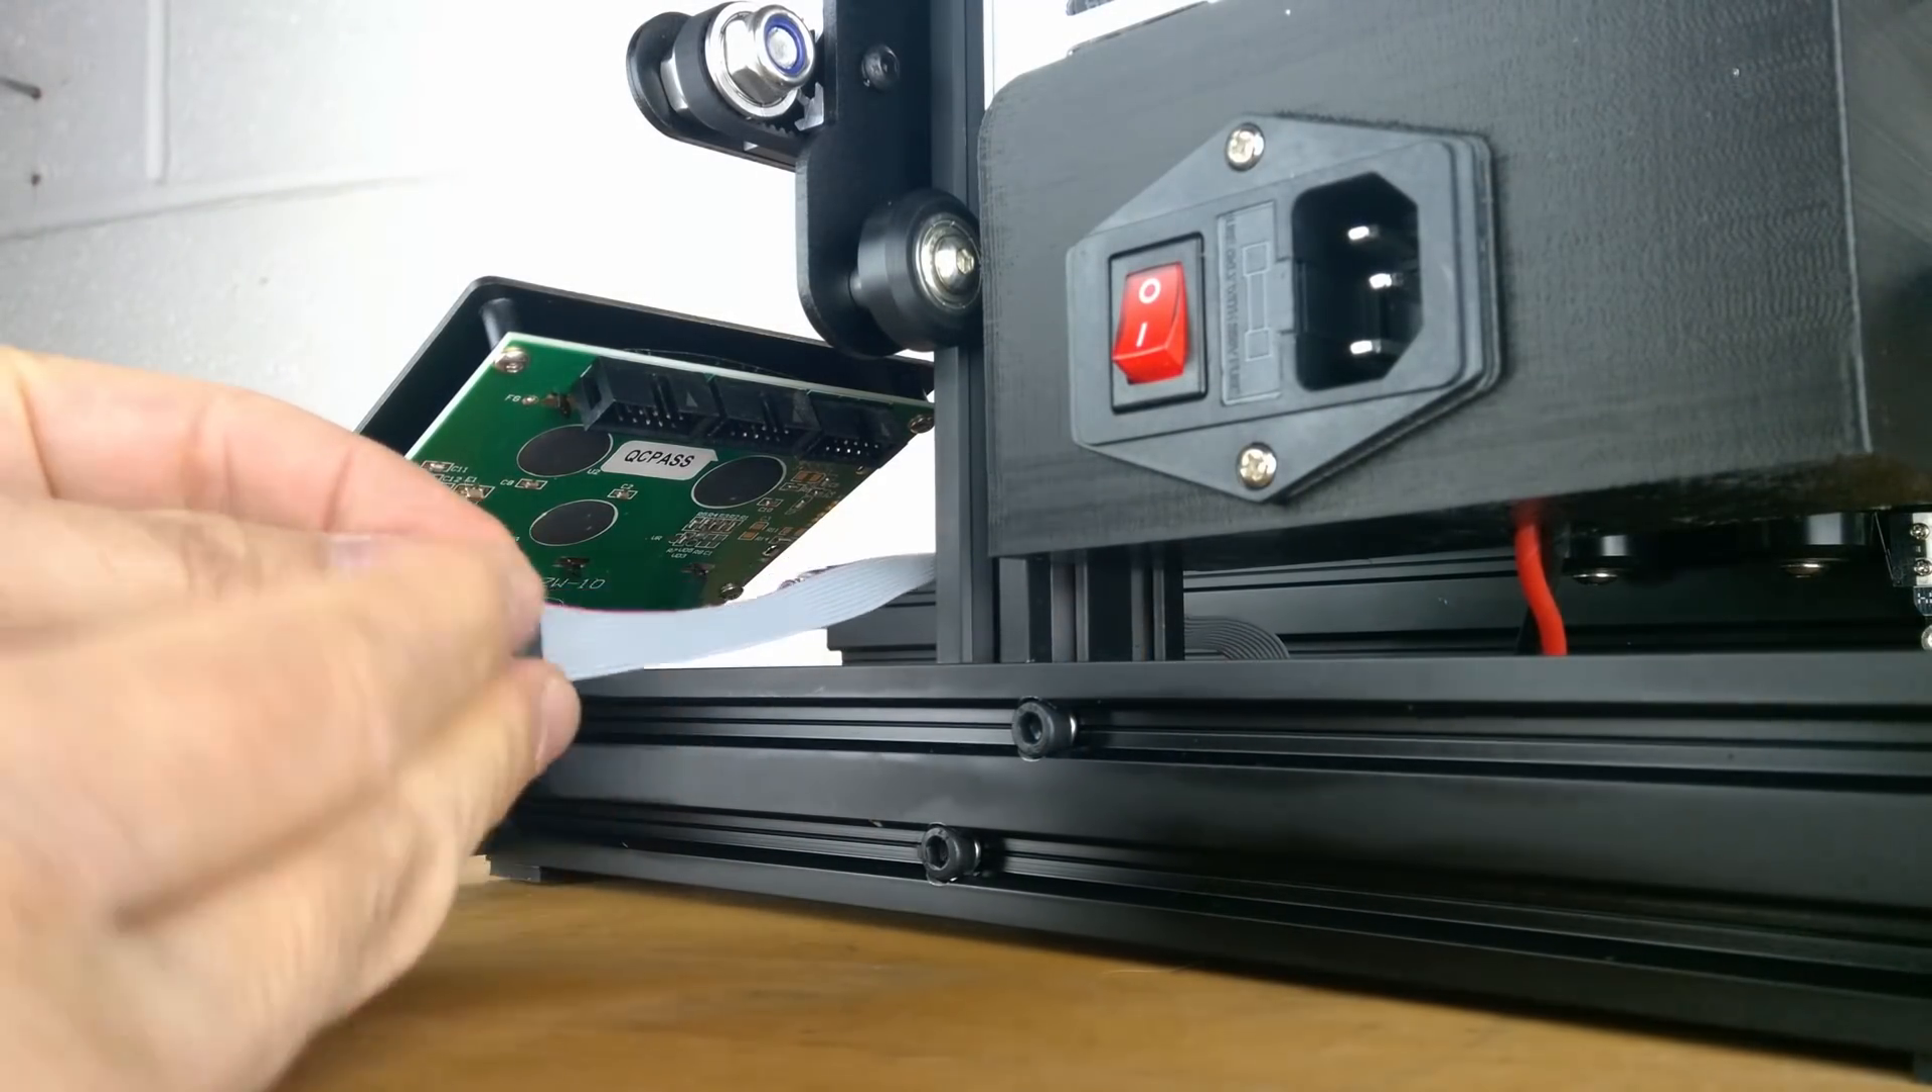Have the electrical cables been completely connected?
No.